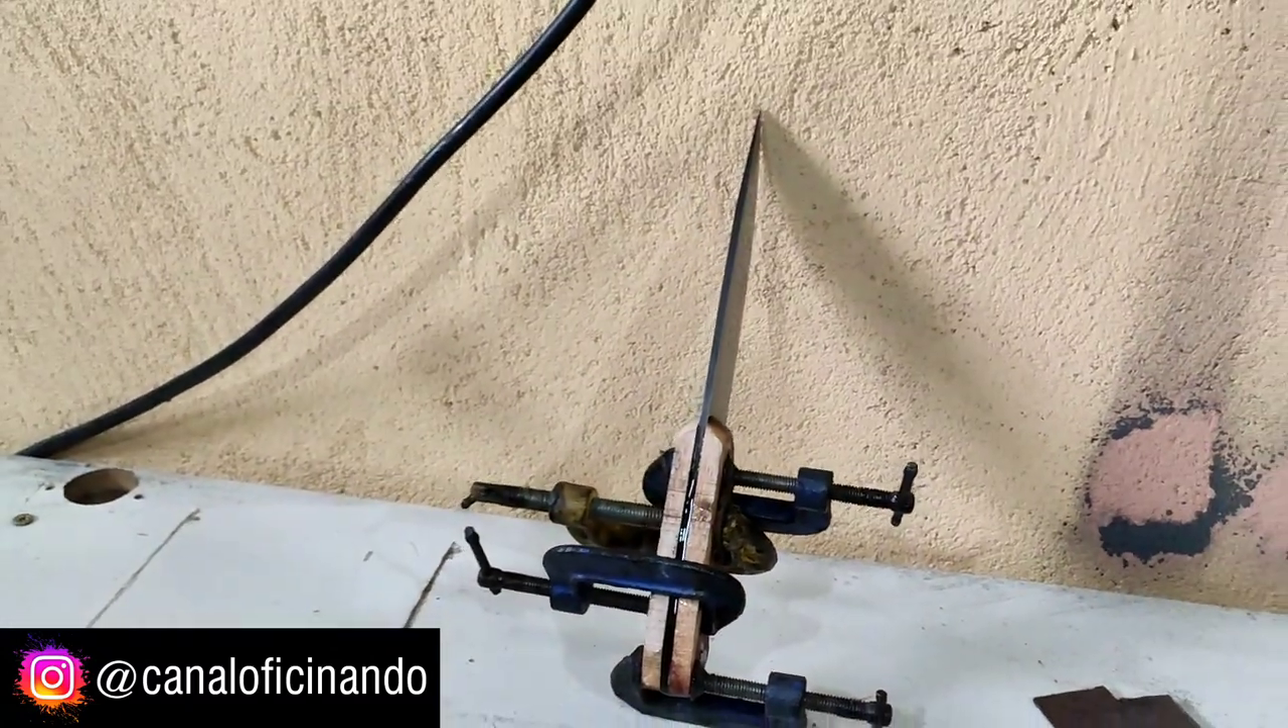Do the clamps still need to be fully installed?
No.